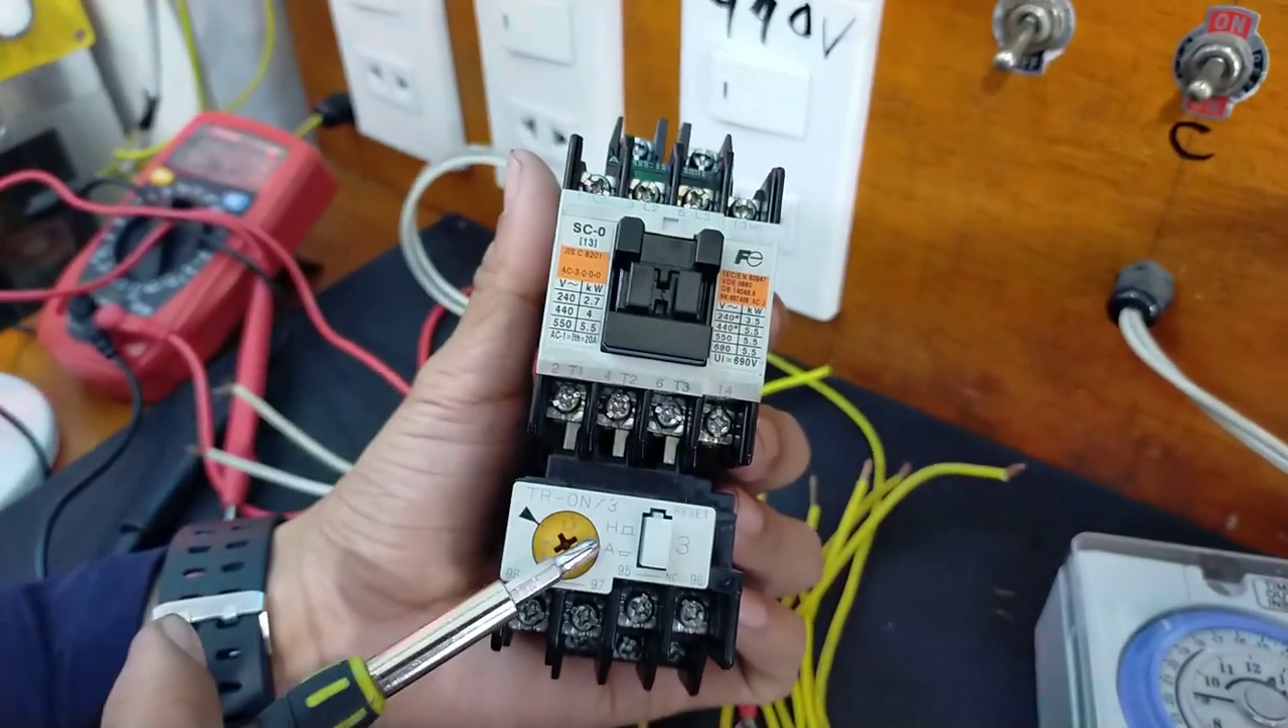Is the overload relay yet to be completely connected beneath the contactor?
No.